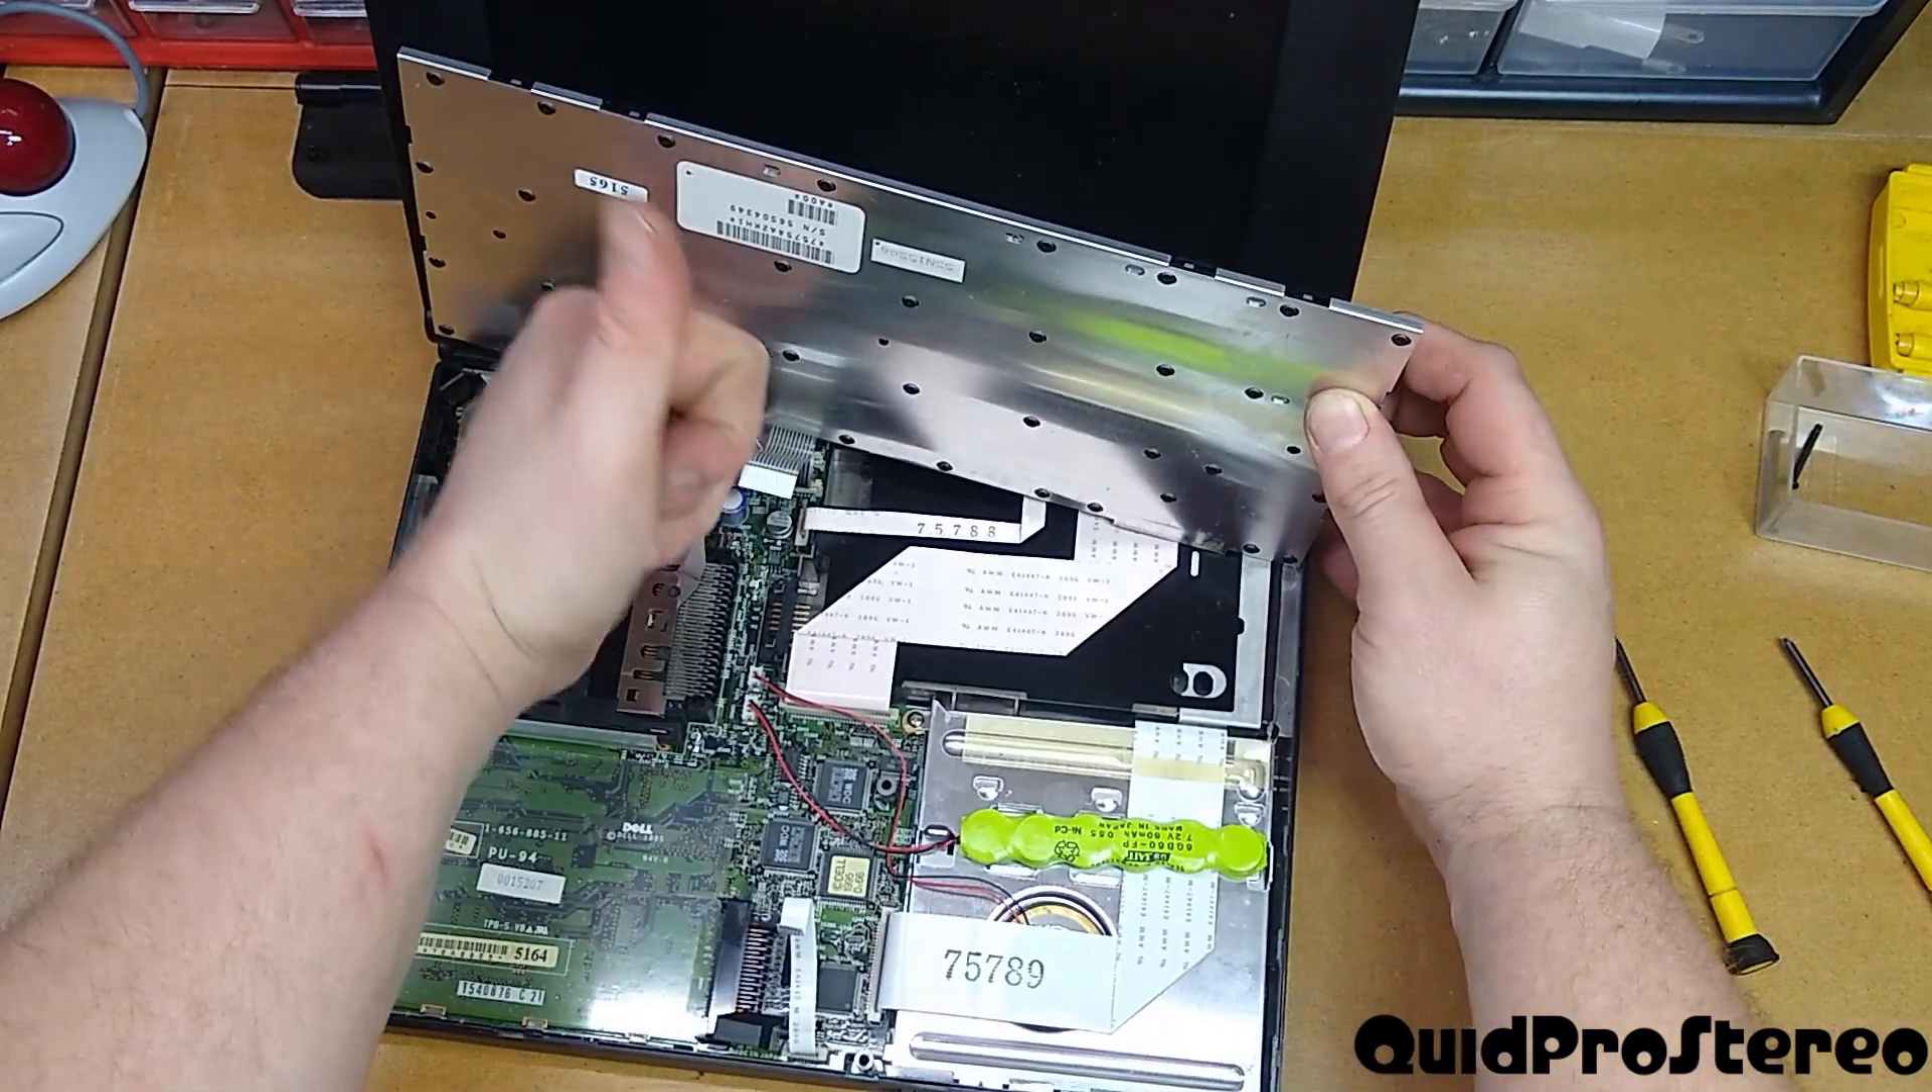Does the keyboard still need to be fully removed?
Yes.